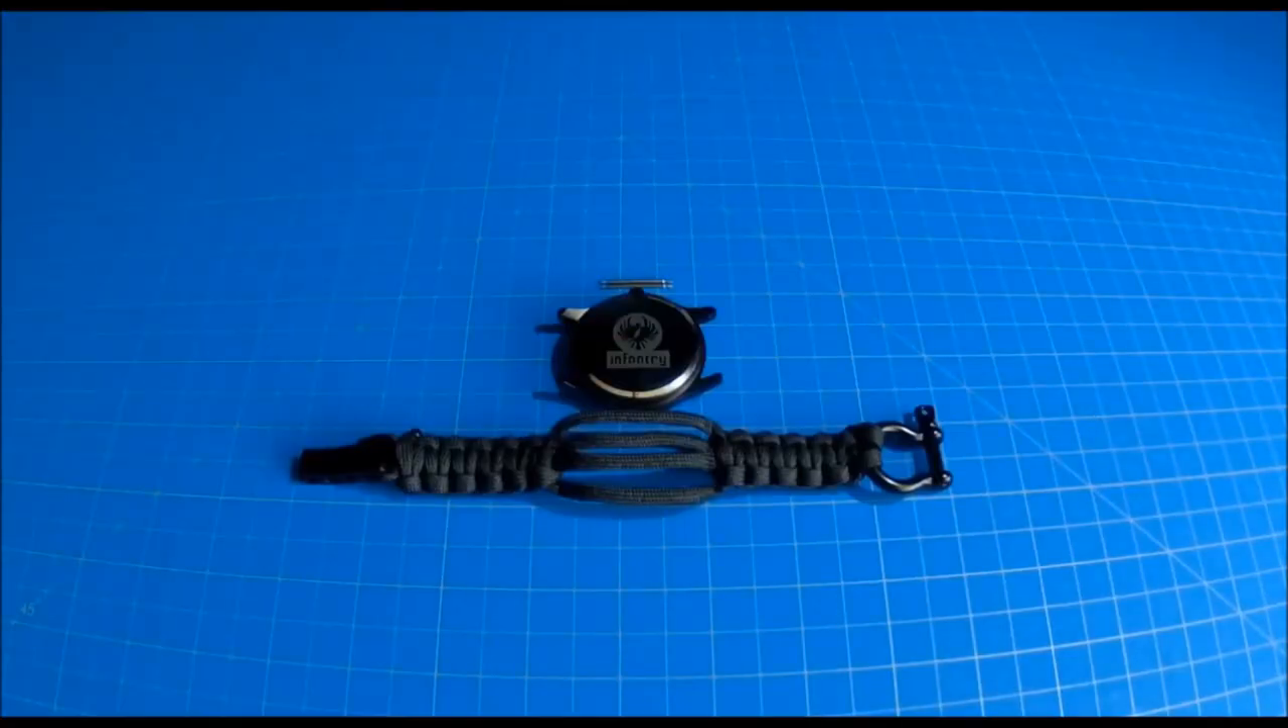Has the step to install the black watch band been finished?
No.